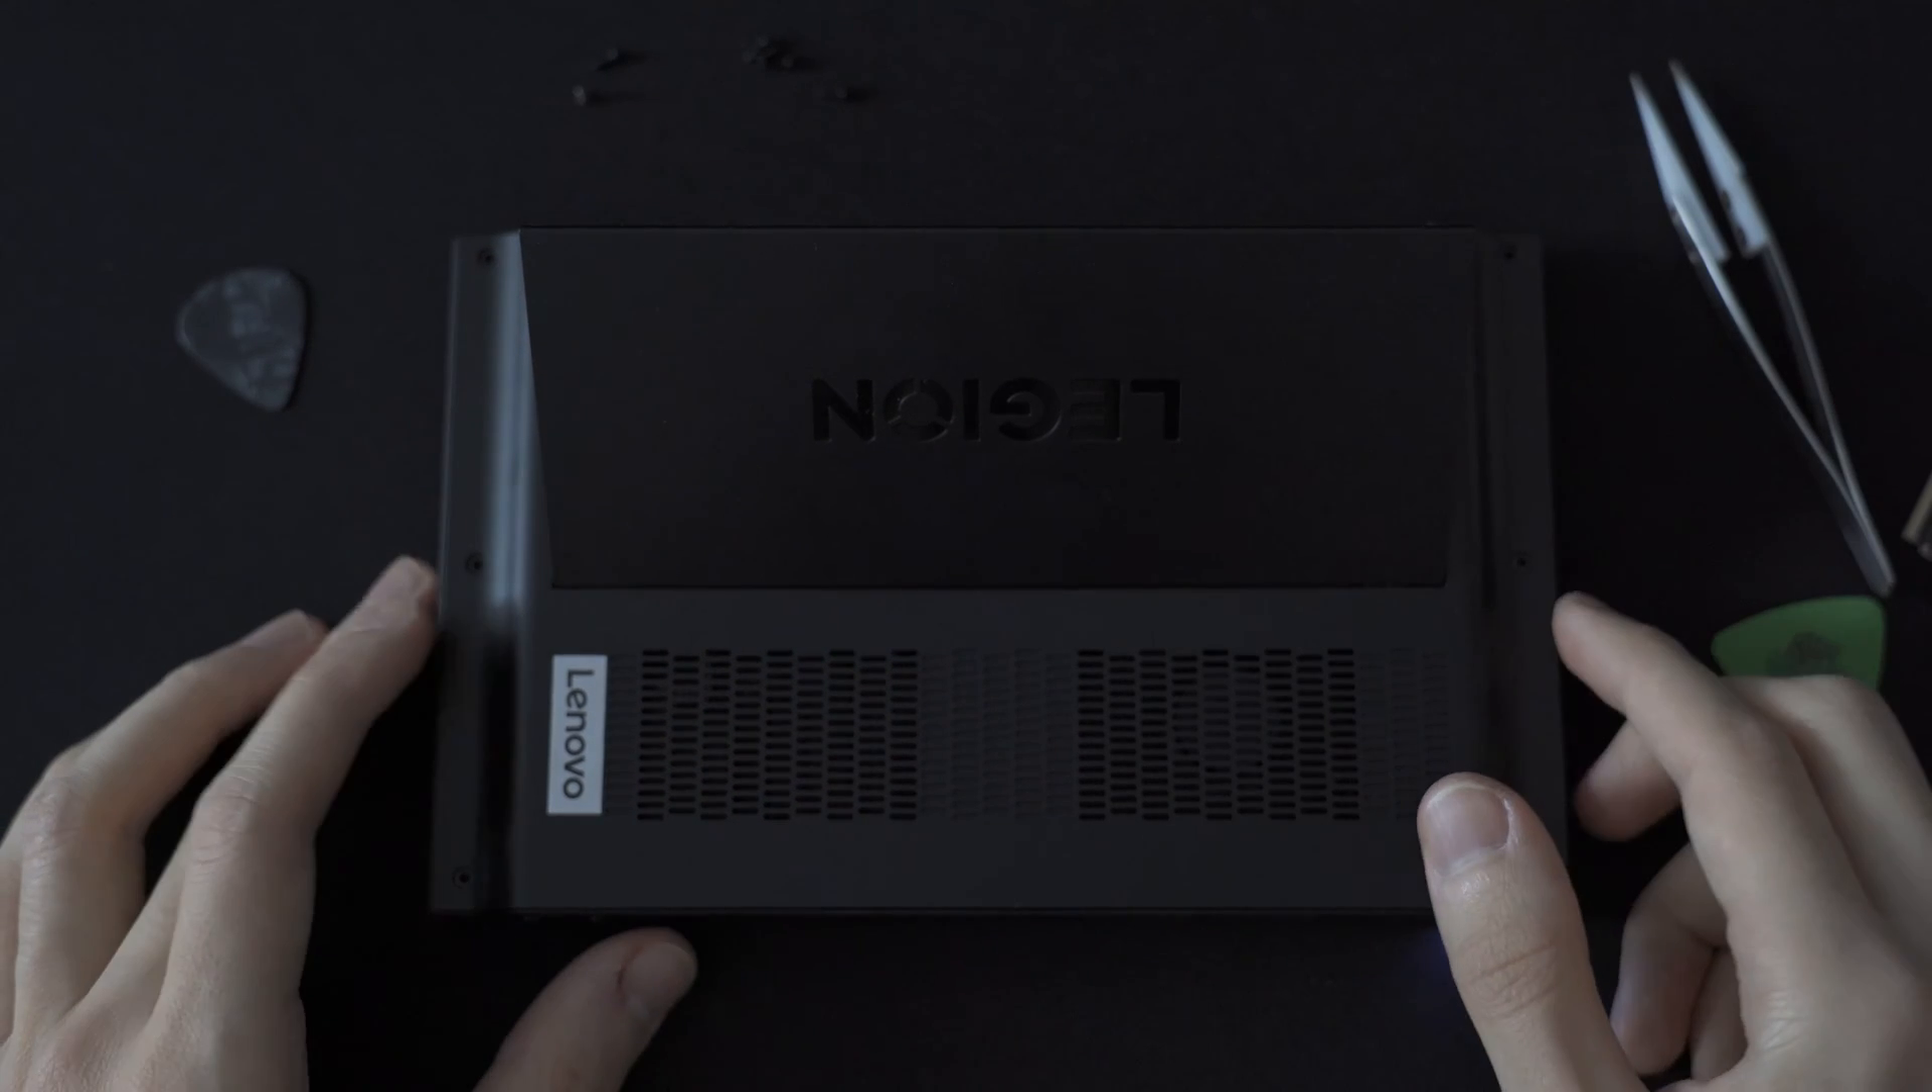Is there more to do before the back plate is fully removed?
Yes.